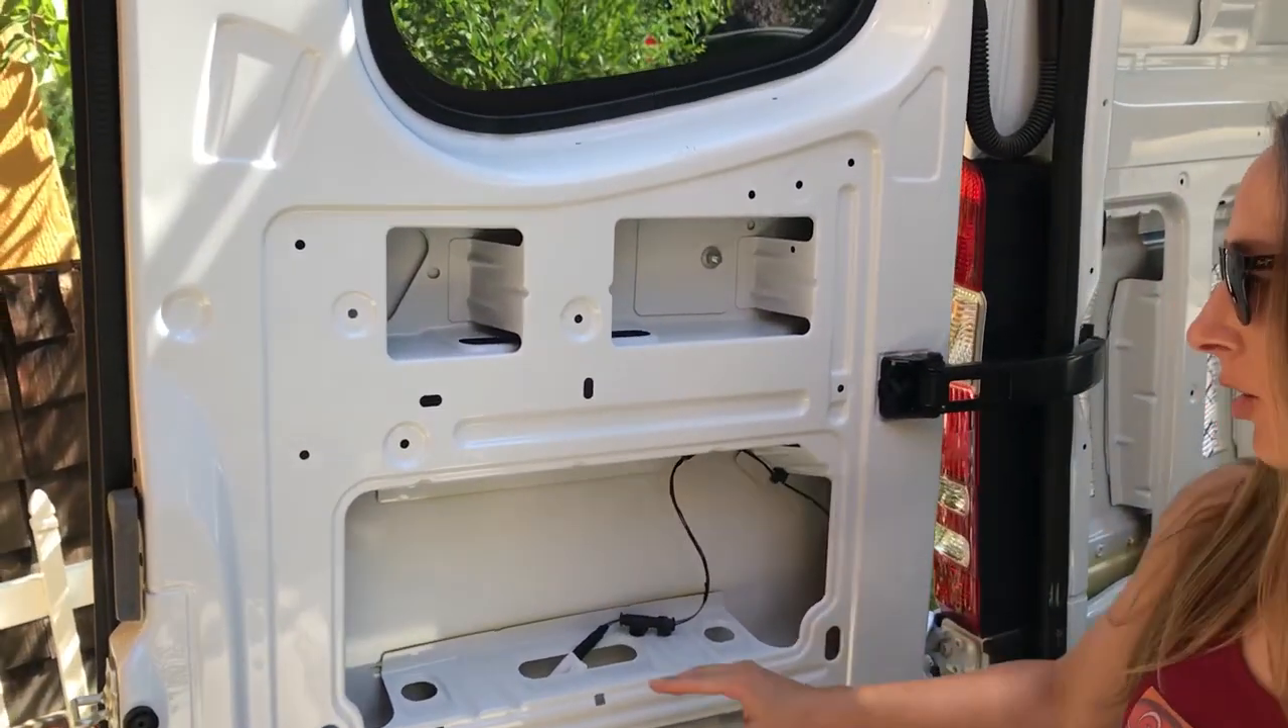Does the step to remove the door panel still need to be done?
No.